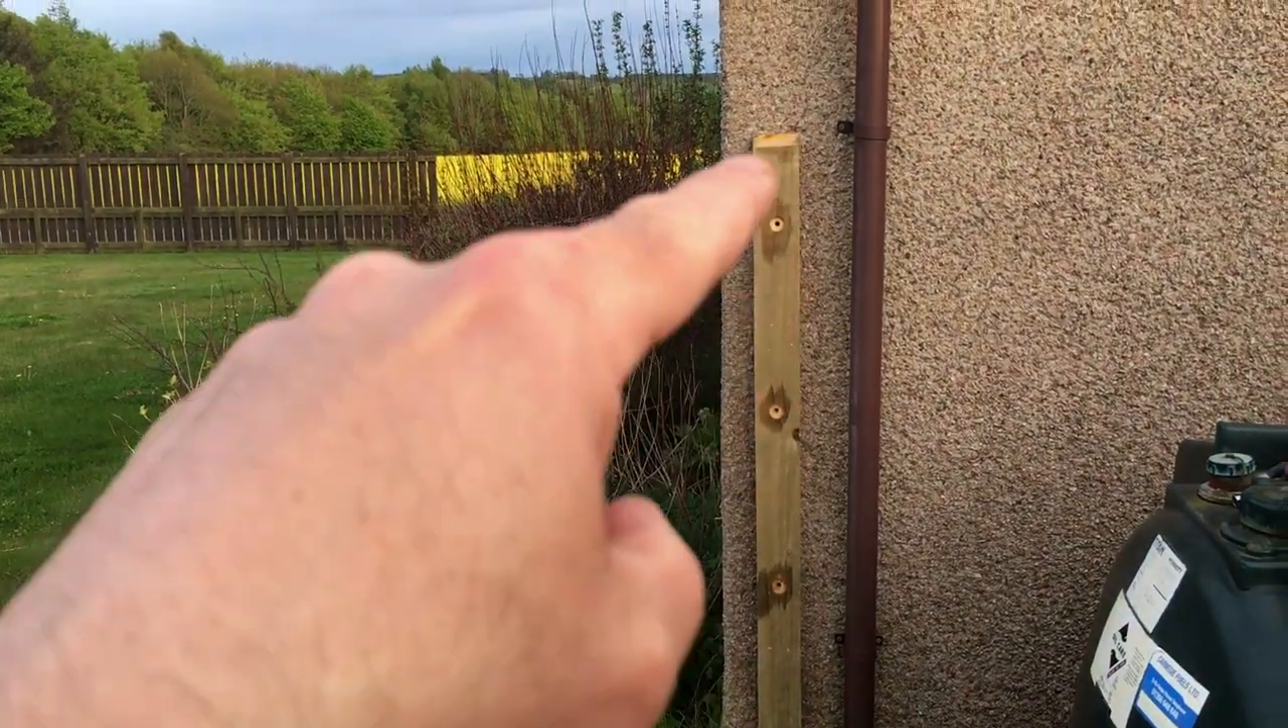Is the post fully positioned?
Yes.